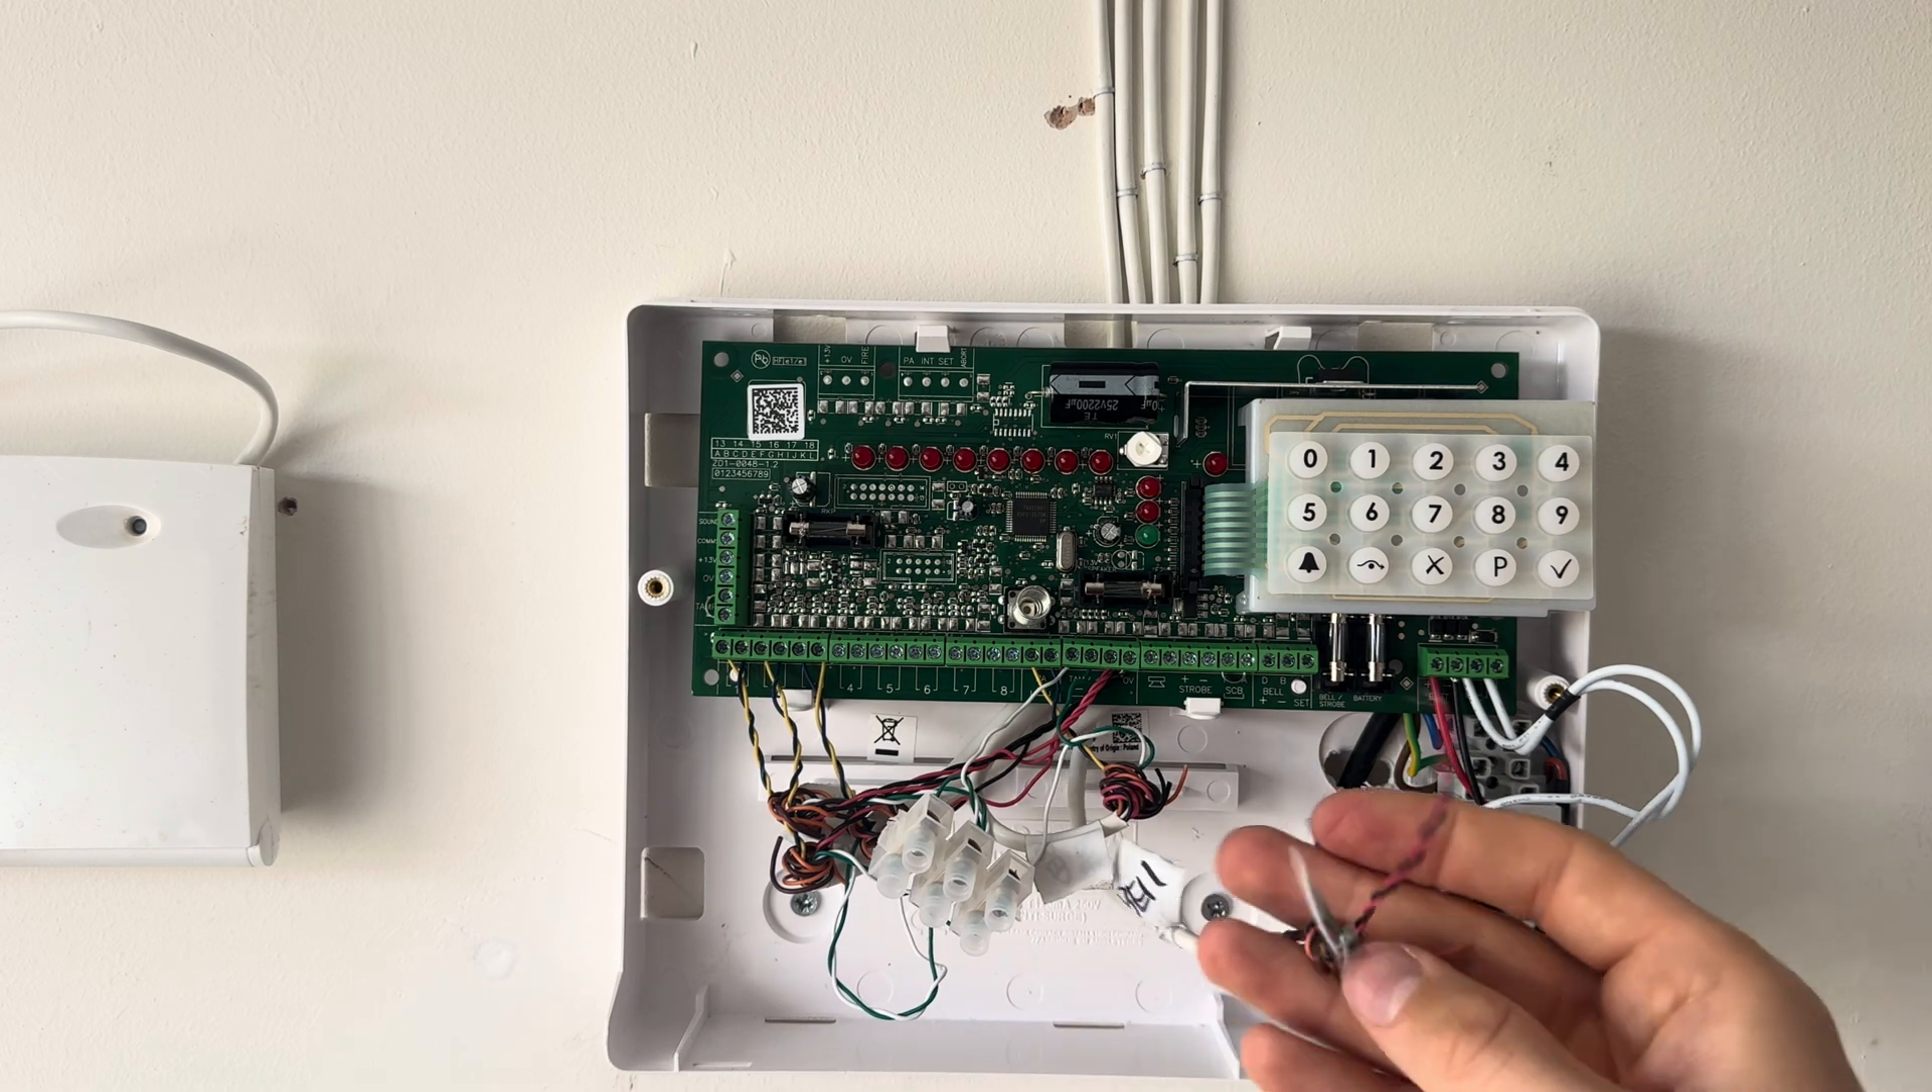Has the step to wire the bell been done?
No.